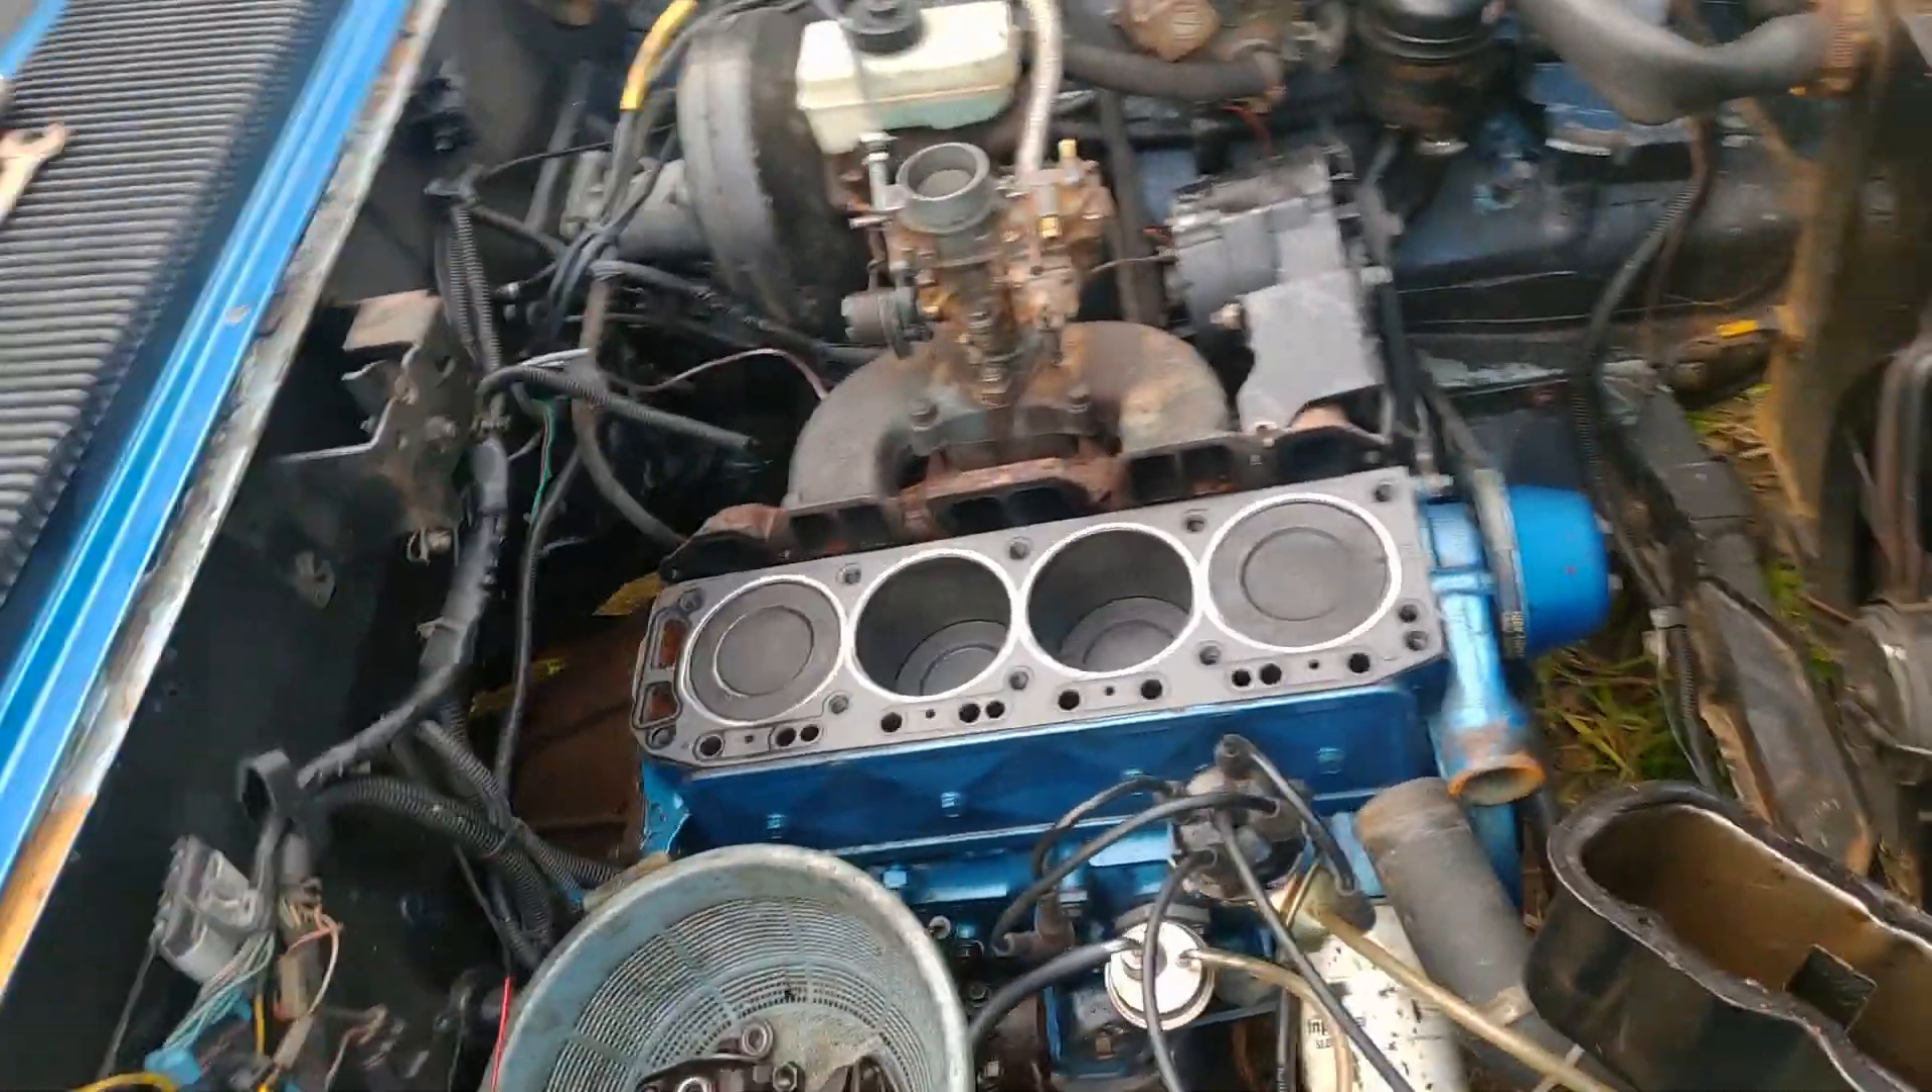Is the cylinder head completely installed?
No.